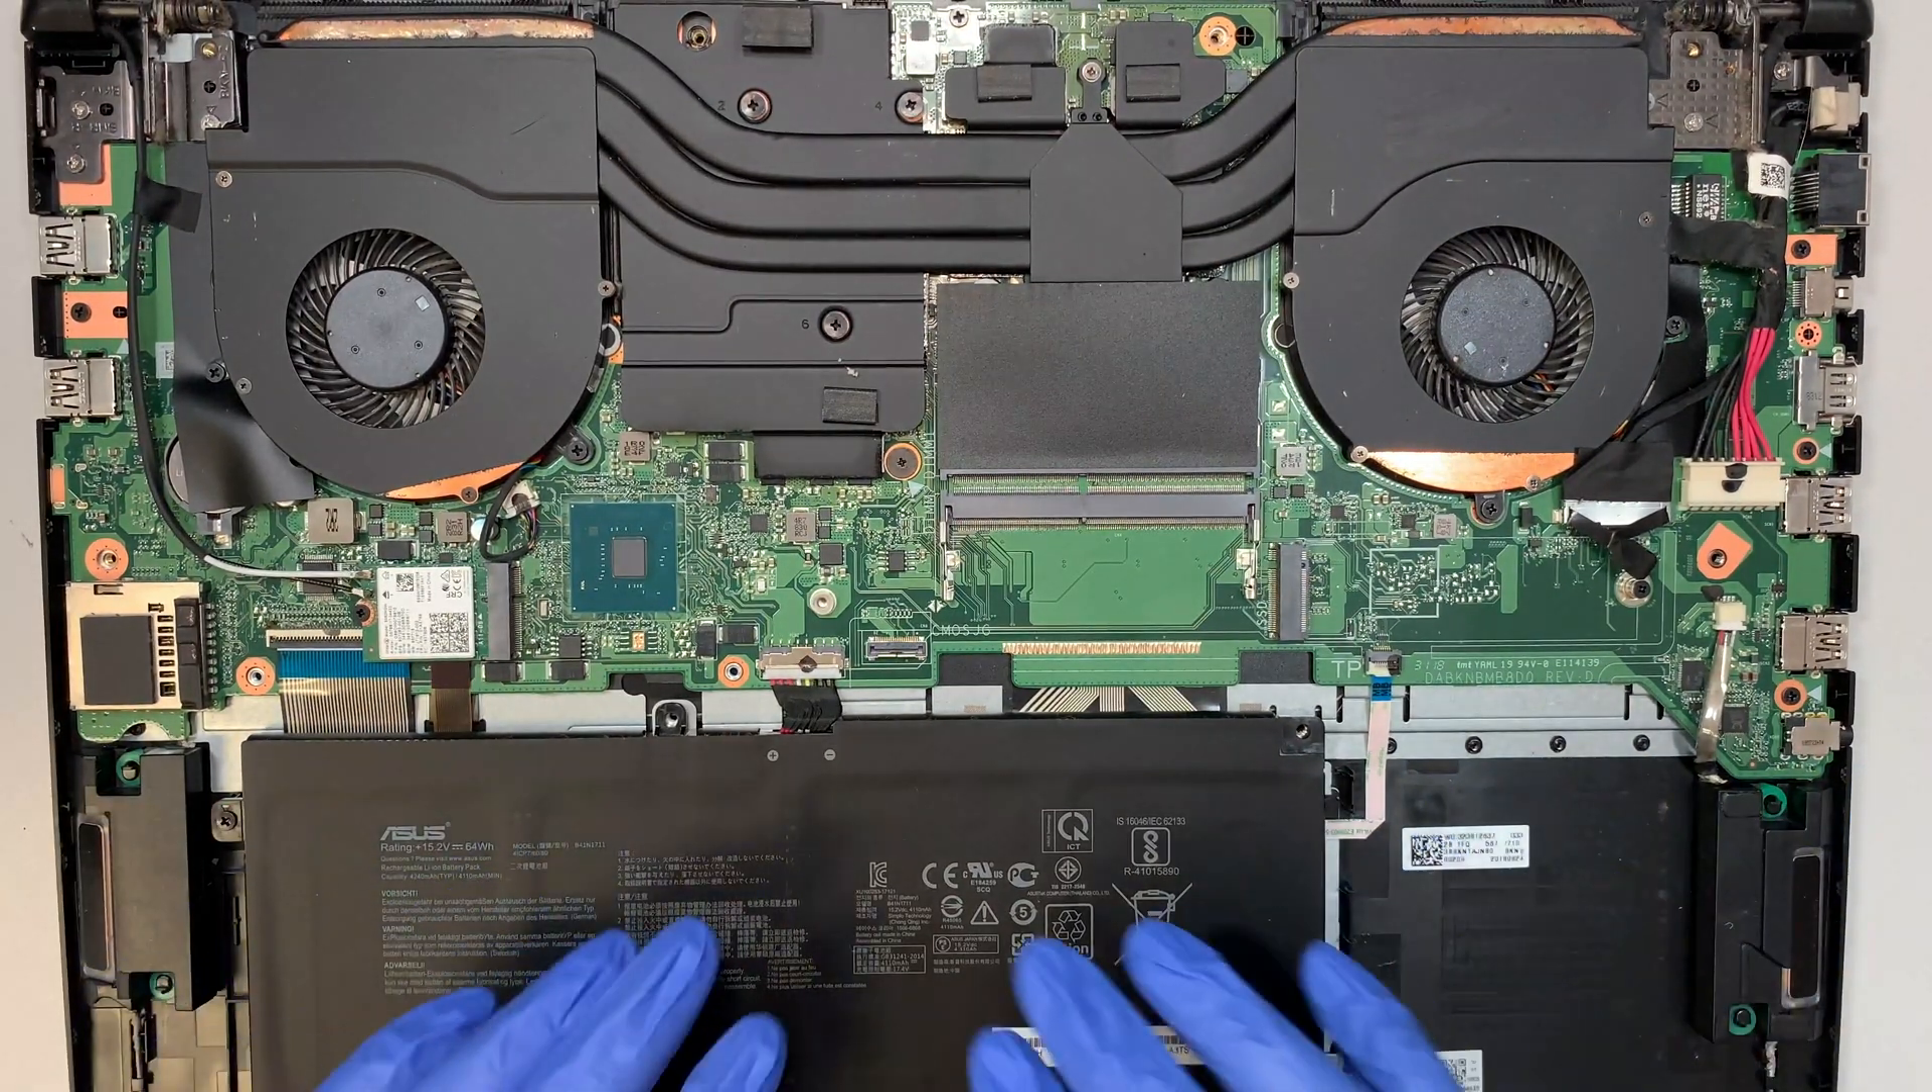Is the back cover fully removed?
Yes.